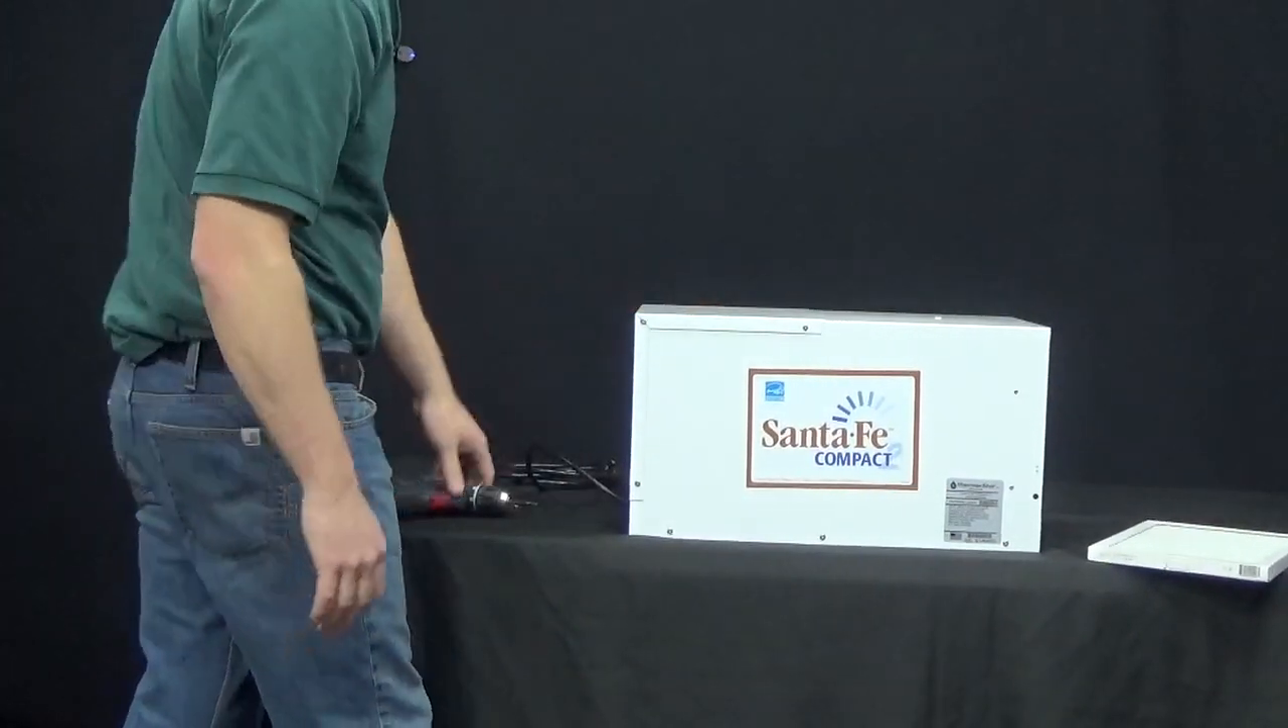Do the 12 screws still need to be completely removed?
Yes.